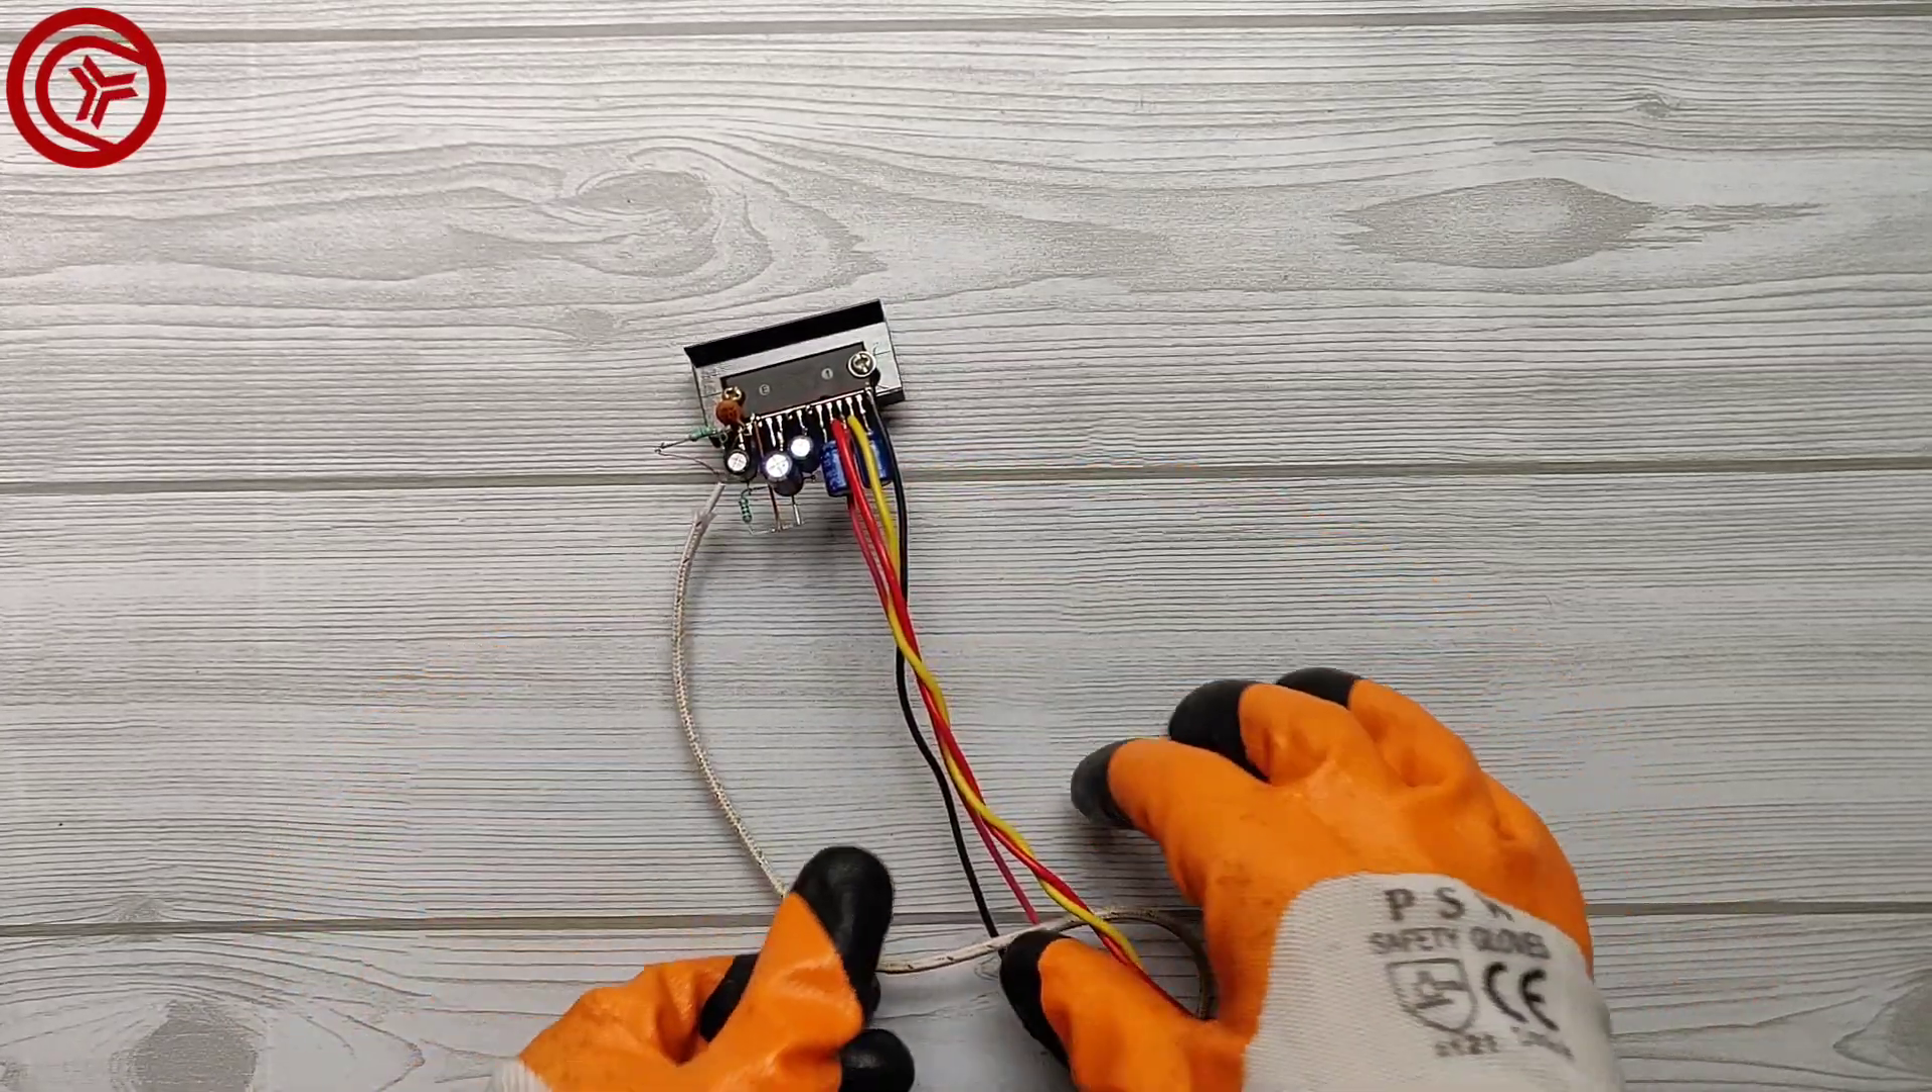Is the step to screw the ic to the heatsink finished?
Yes.